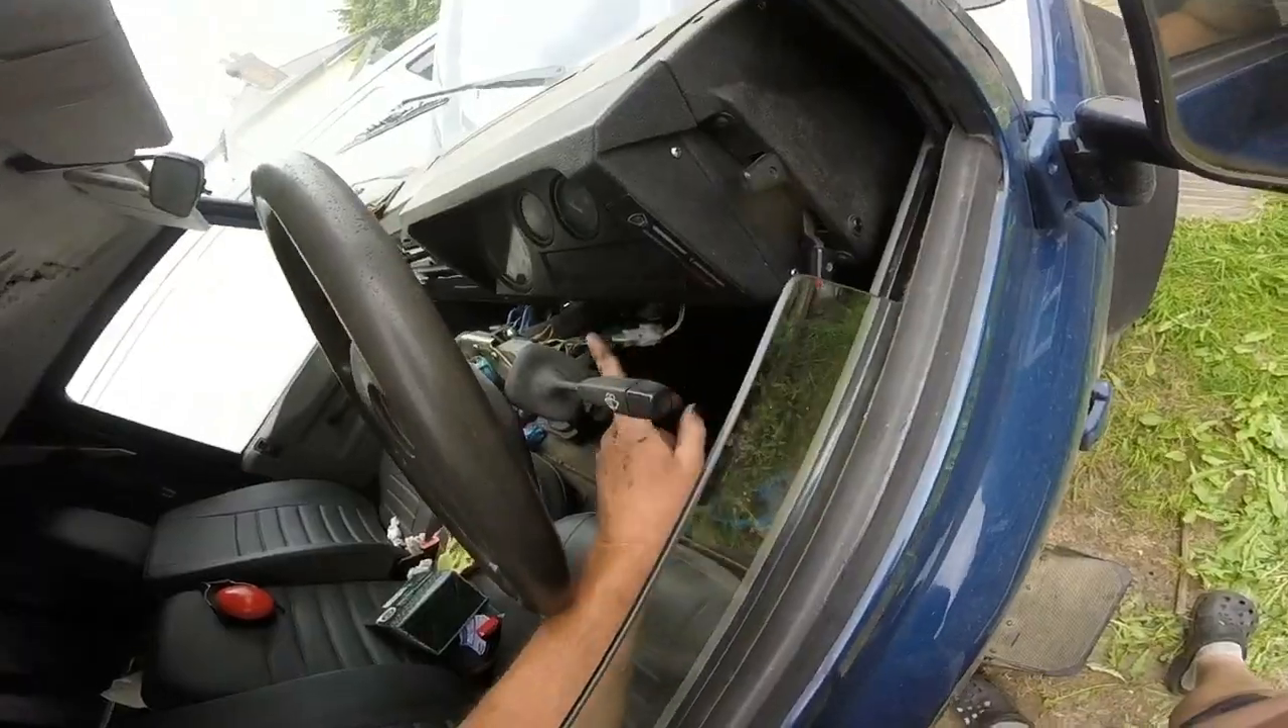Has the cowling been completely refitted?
No.